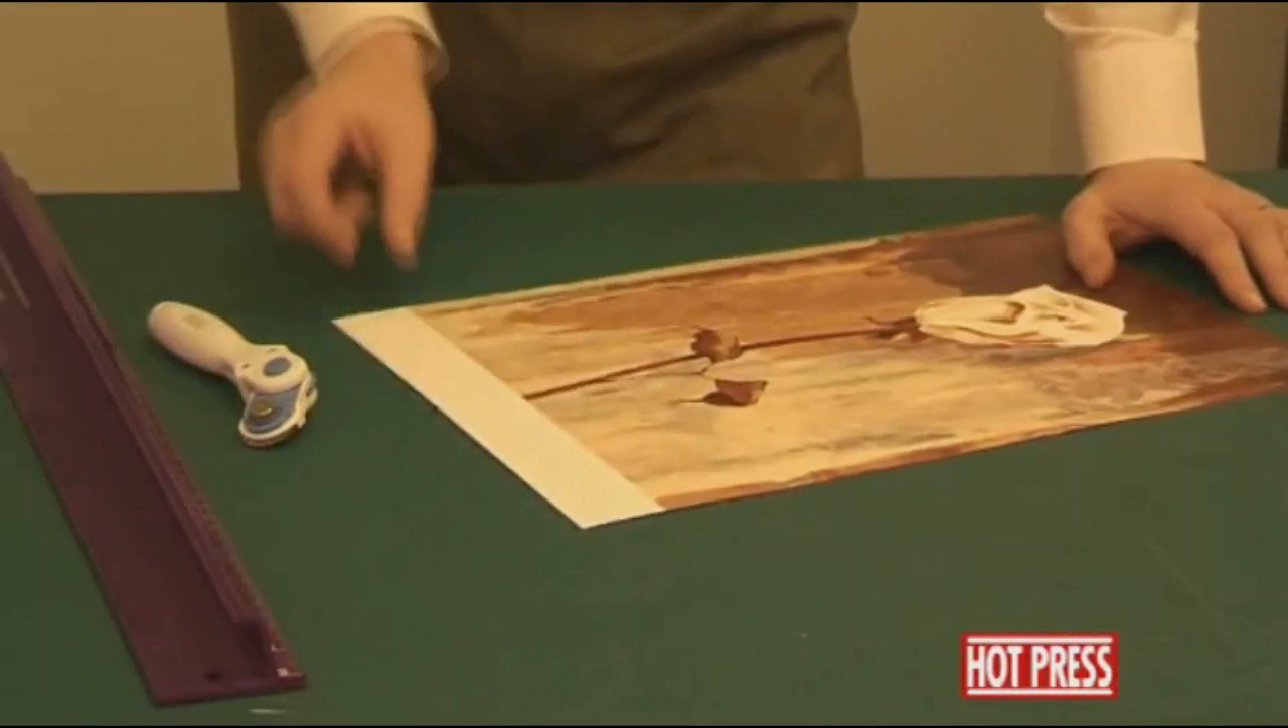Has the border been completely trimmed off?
No.